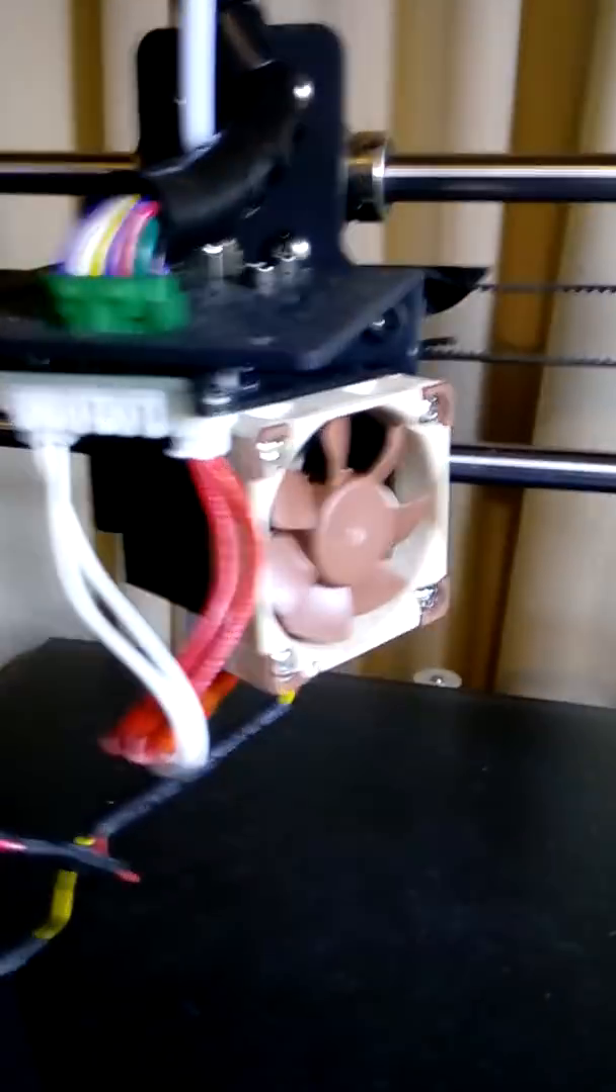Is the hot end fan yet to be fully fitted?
No.